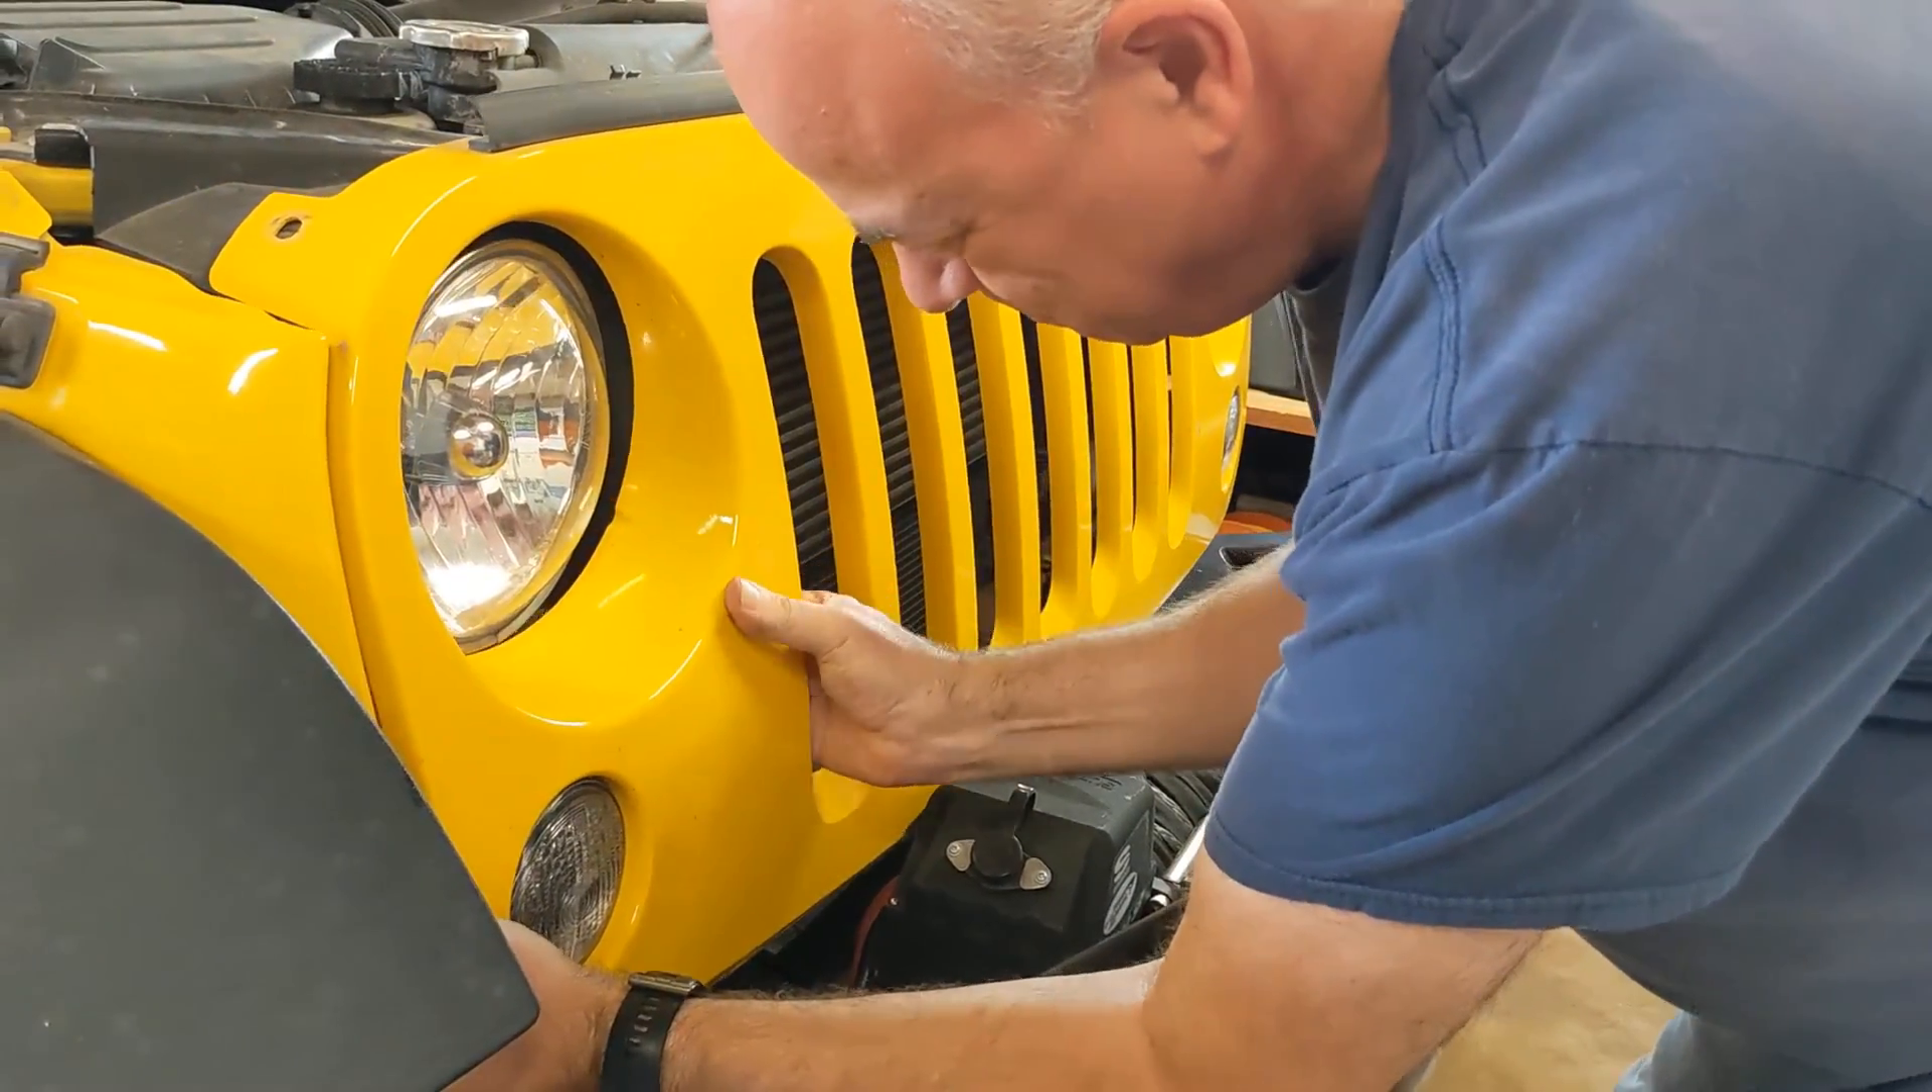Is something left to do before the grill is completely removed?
Yes.